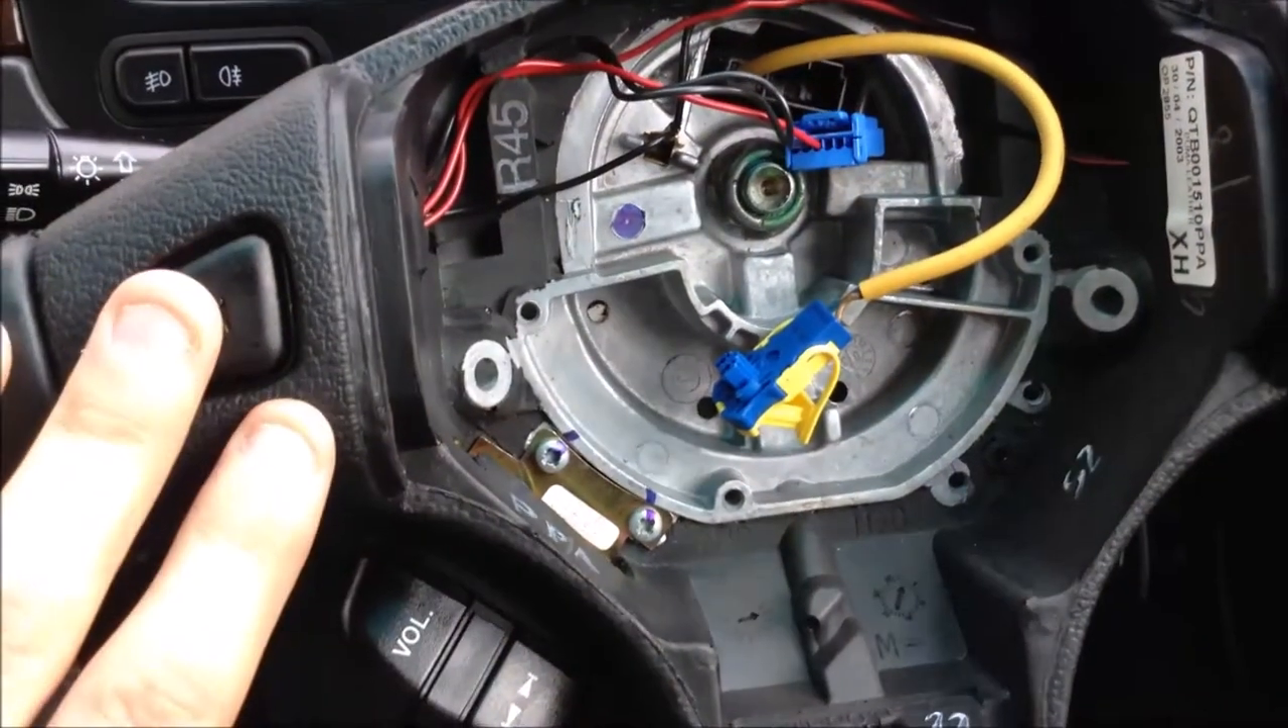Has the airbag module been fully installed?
No.